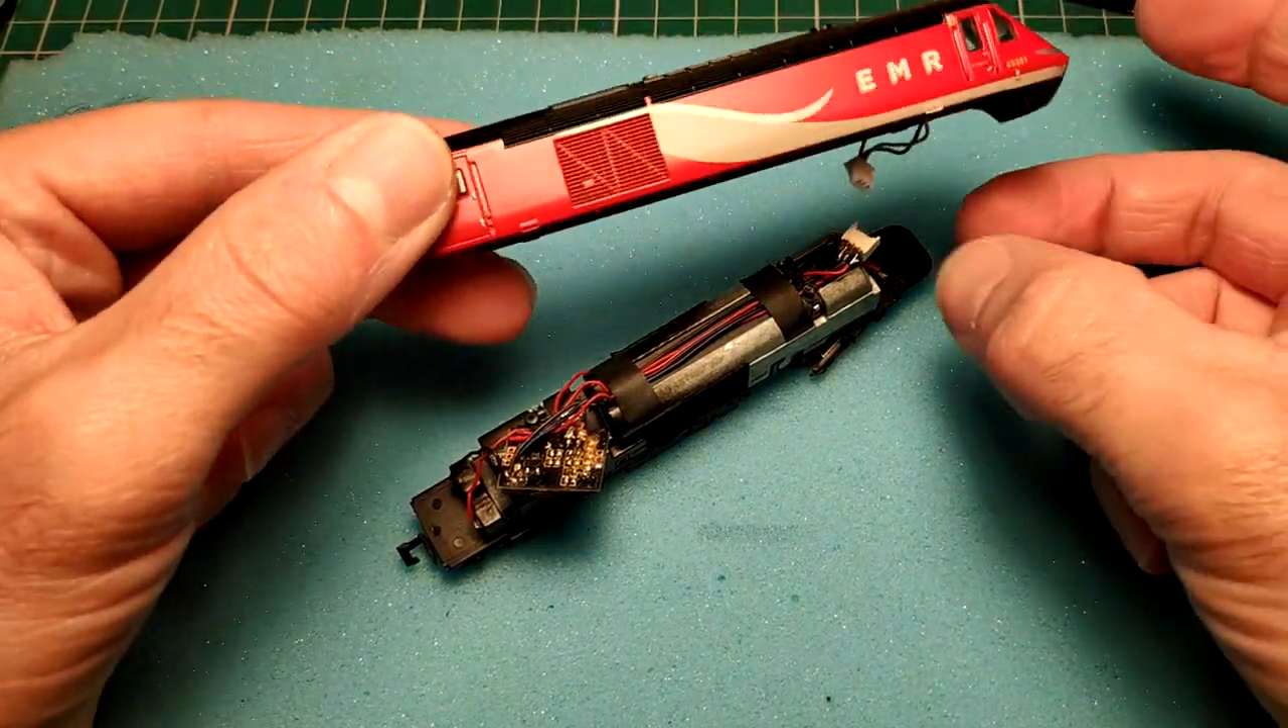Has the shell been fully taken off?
Yes.